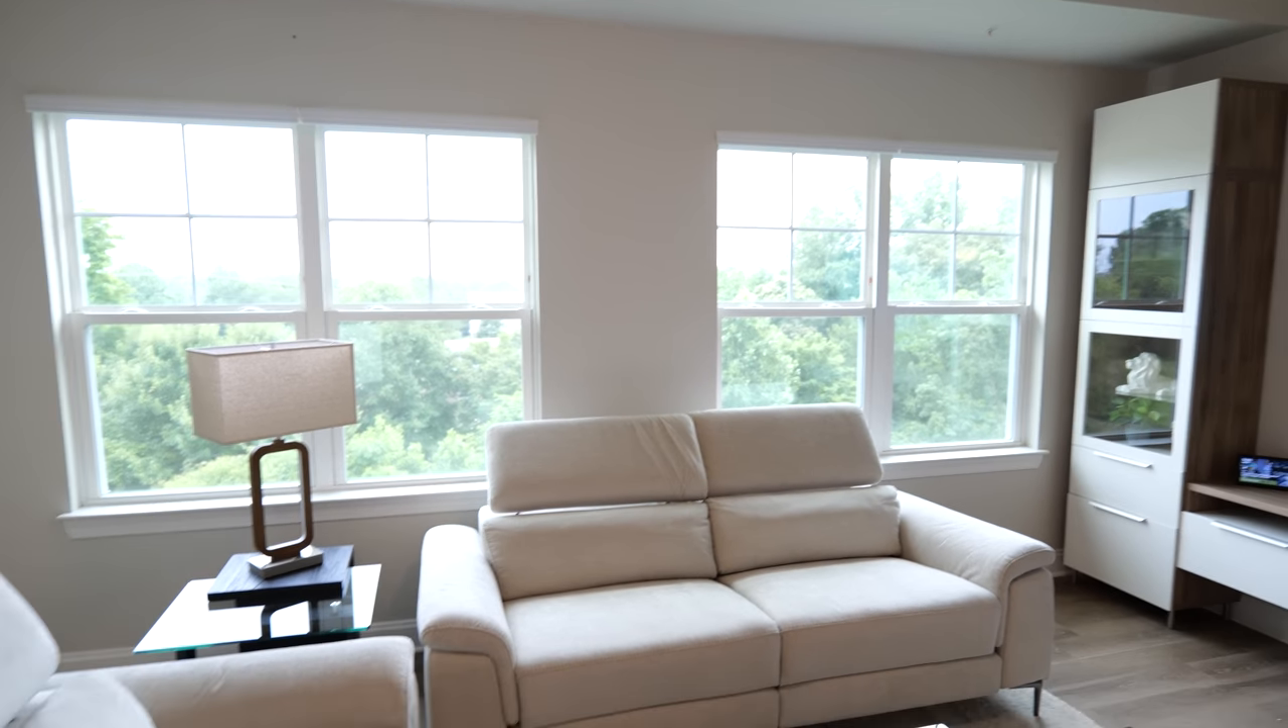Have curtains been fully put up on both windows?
No.